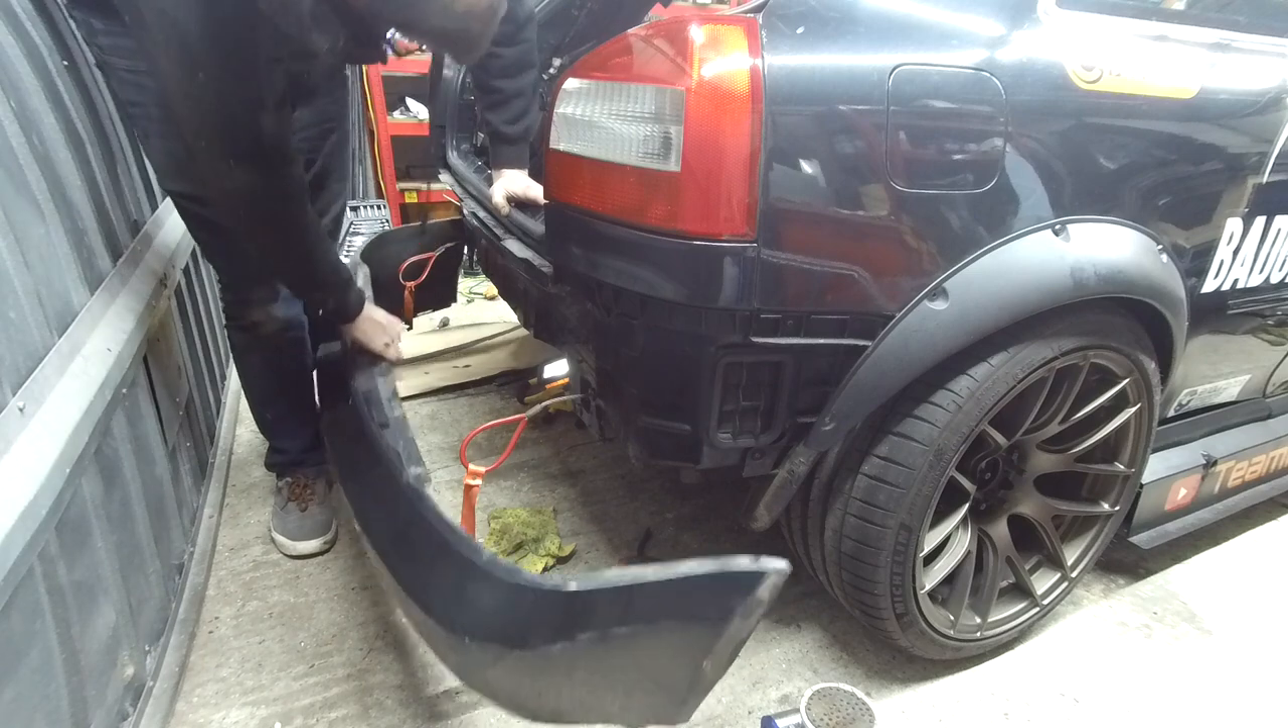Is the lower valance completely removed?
Yes.